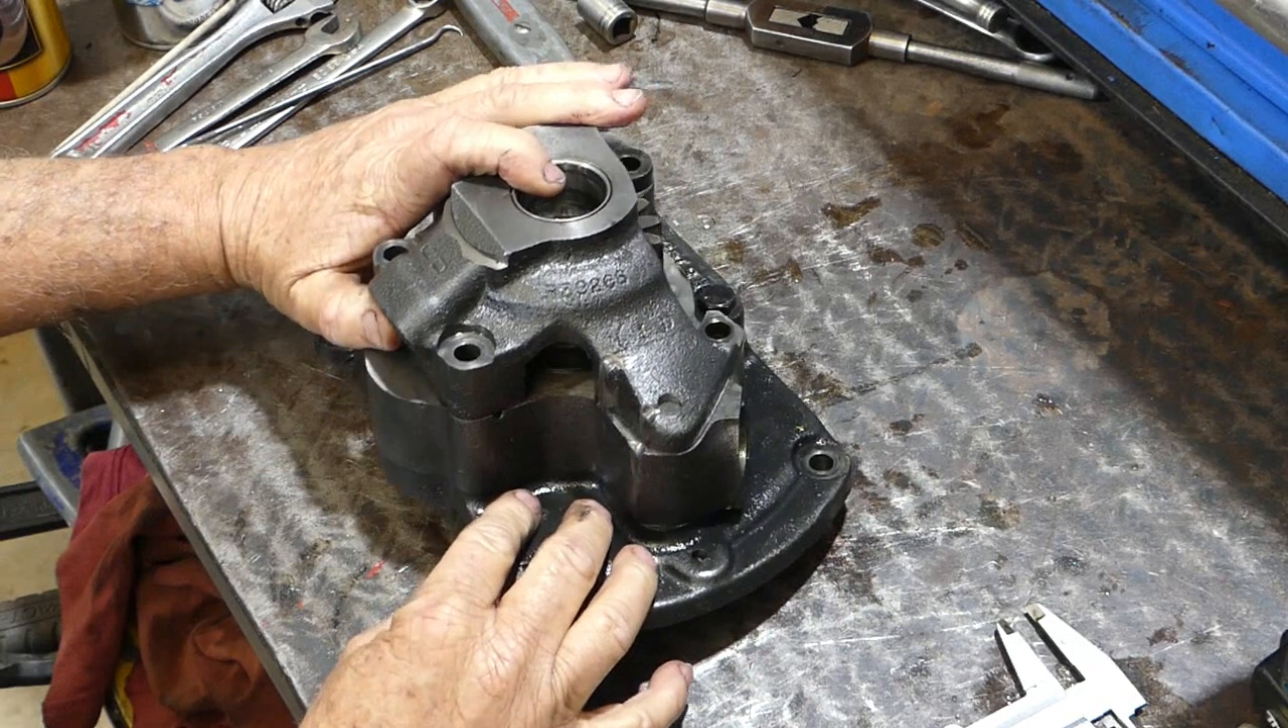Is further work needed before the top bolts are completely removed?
No.